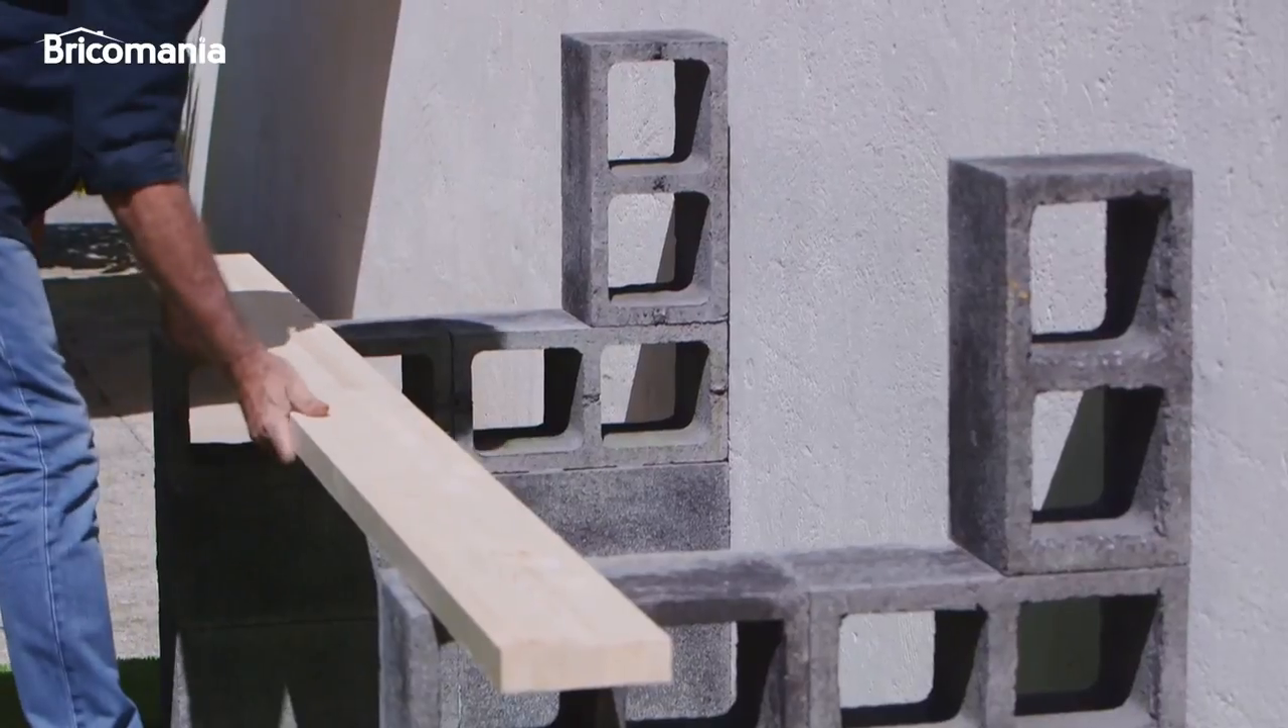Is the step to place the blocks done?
Yes.